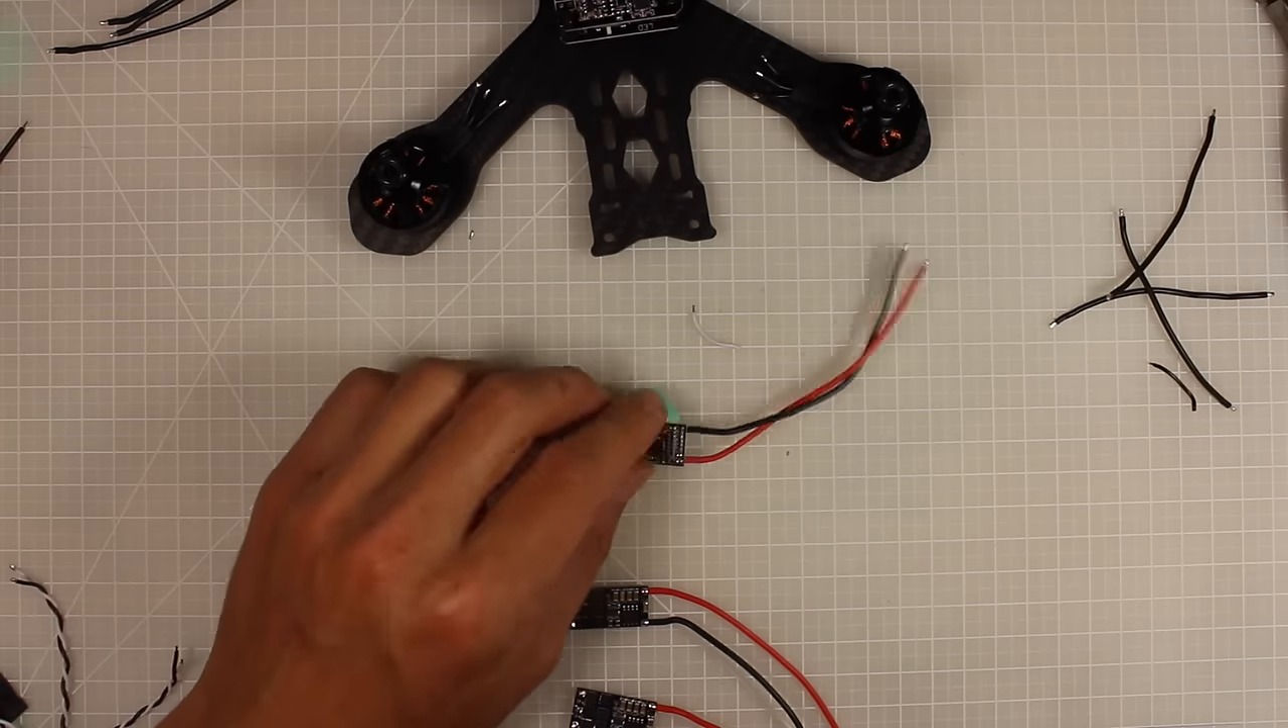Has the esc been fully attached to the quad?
No.